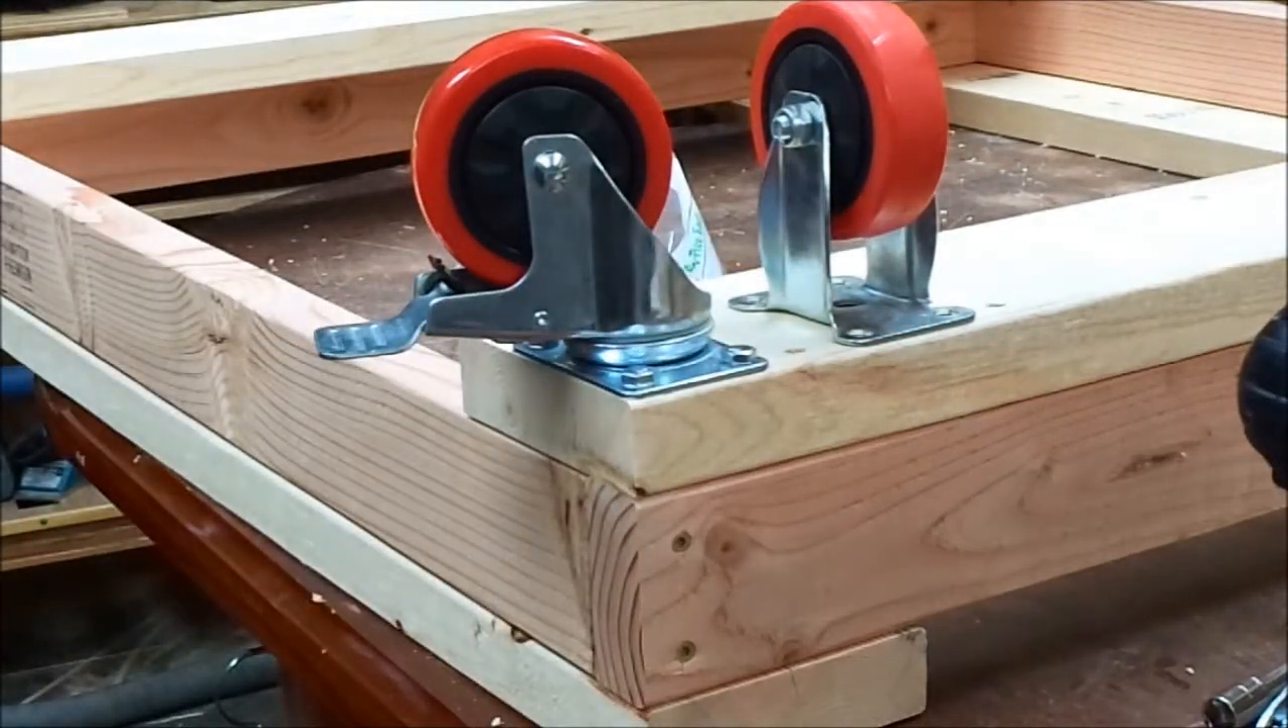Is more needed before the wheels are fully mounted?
Yes.